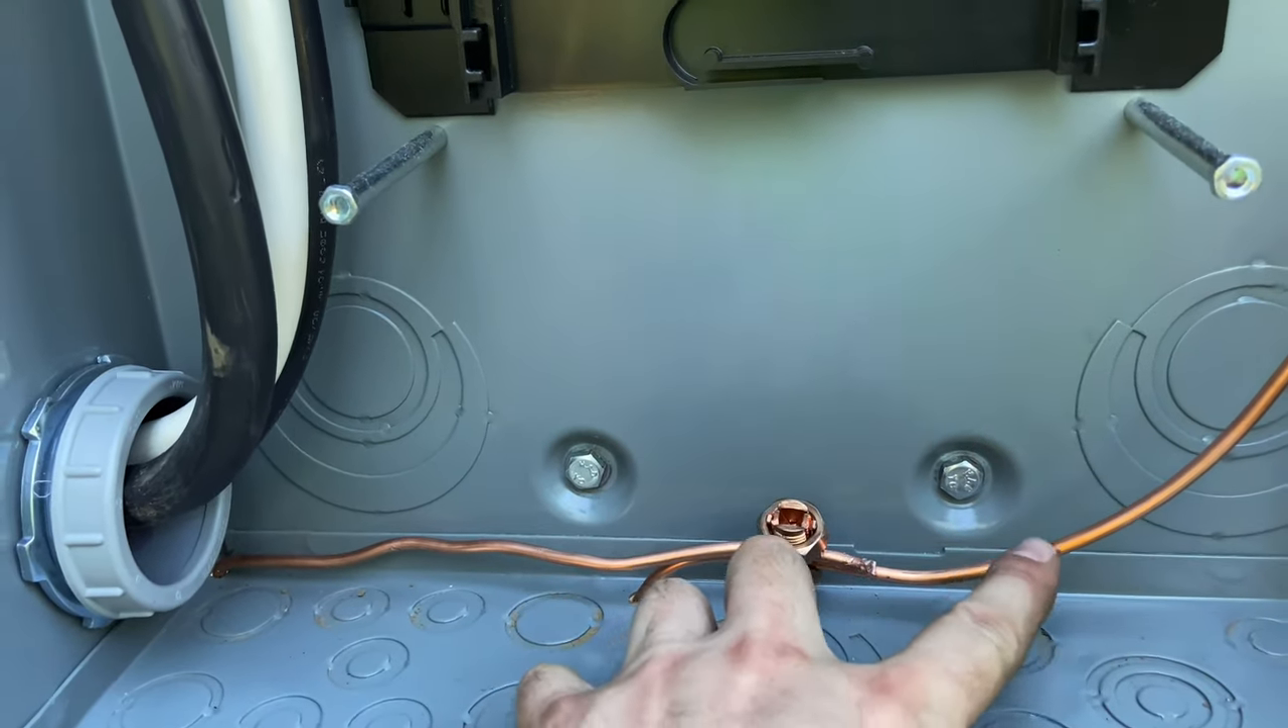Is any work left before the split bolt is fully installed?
No.